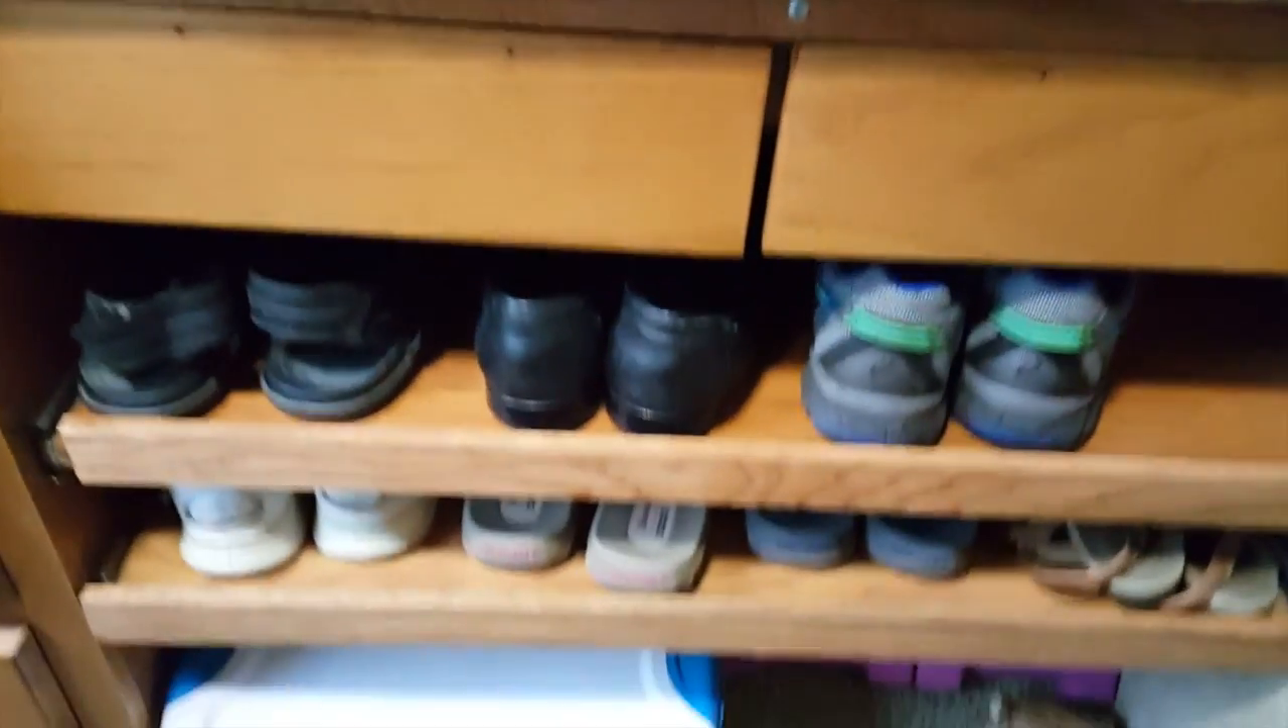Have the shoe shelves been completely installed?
Yes.